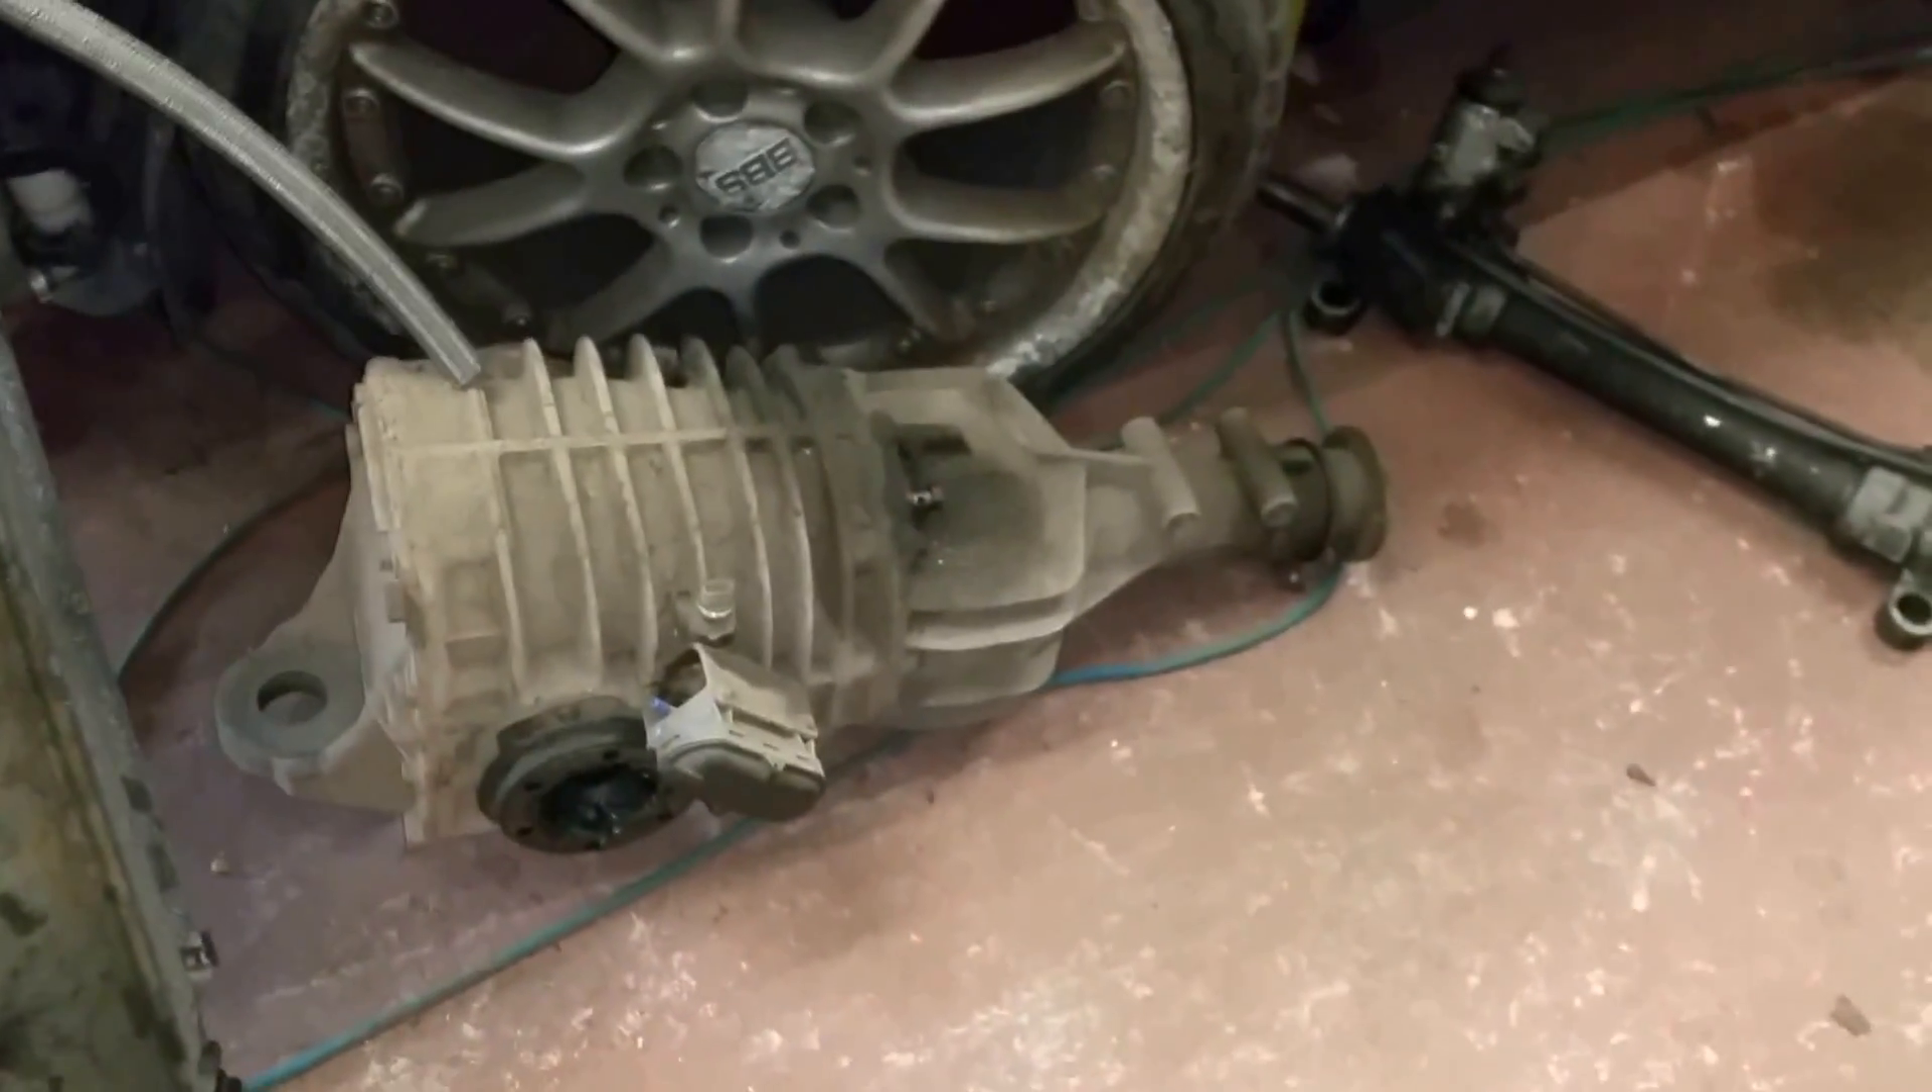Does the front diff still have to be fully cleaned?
Yes.